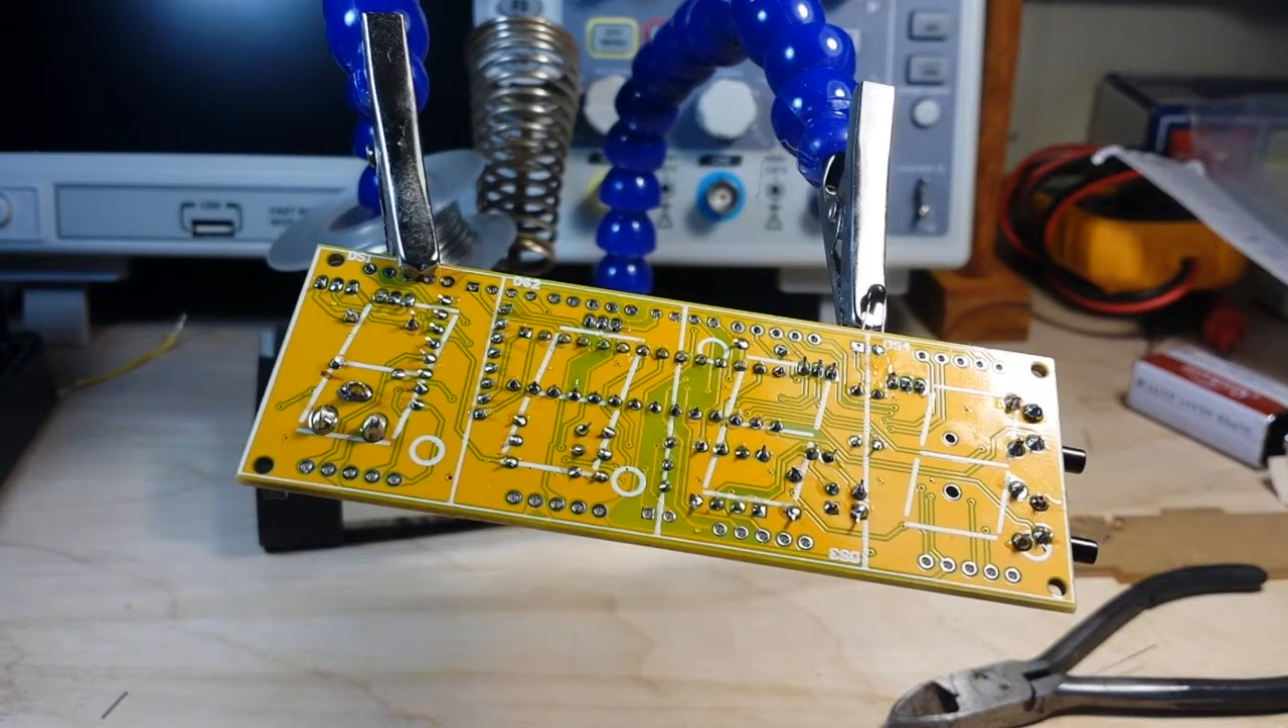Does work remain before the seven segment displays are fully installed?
Yes.